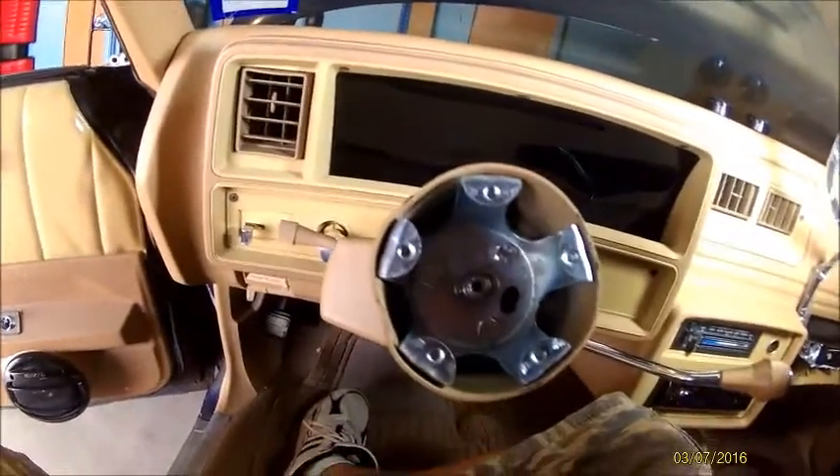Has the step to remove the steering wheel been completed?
Yes.